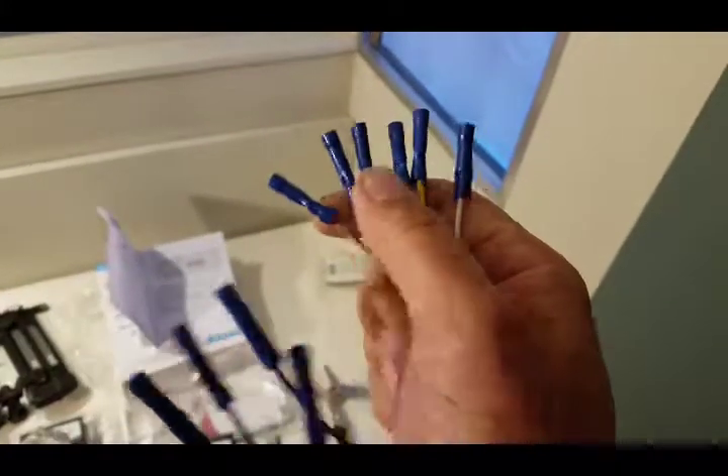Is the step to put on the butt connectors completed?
Yes.